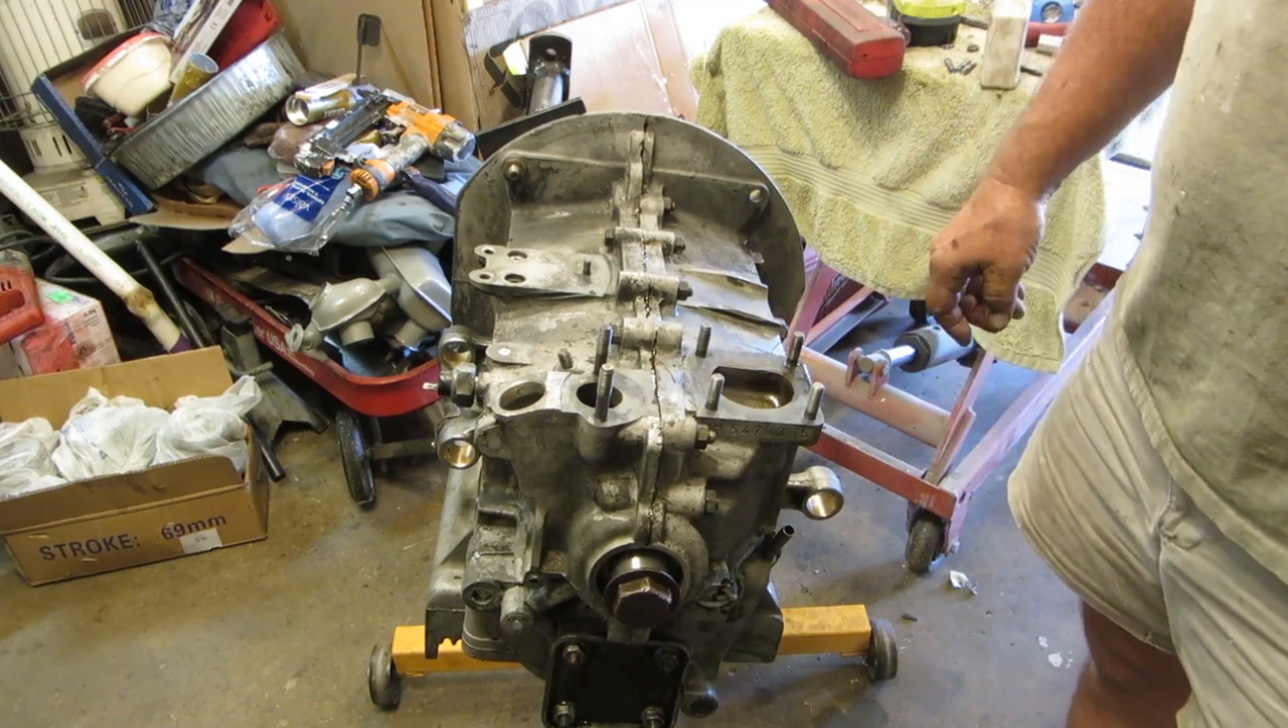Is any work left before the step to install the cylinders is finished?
Yes.